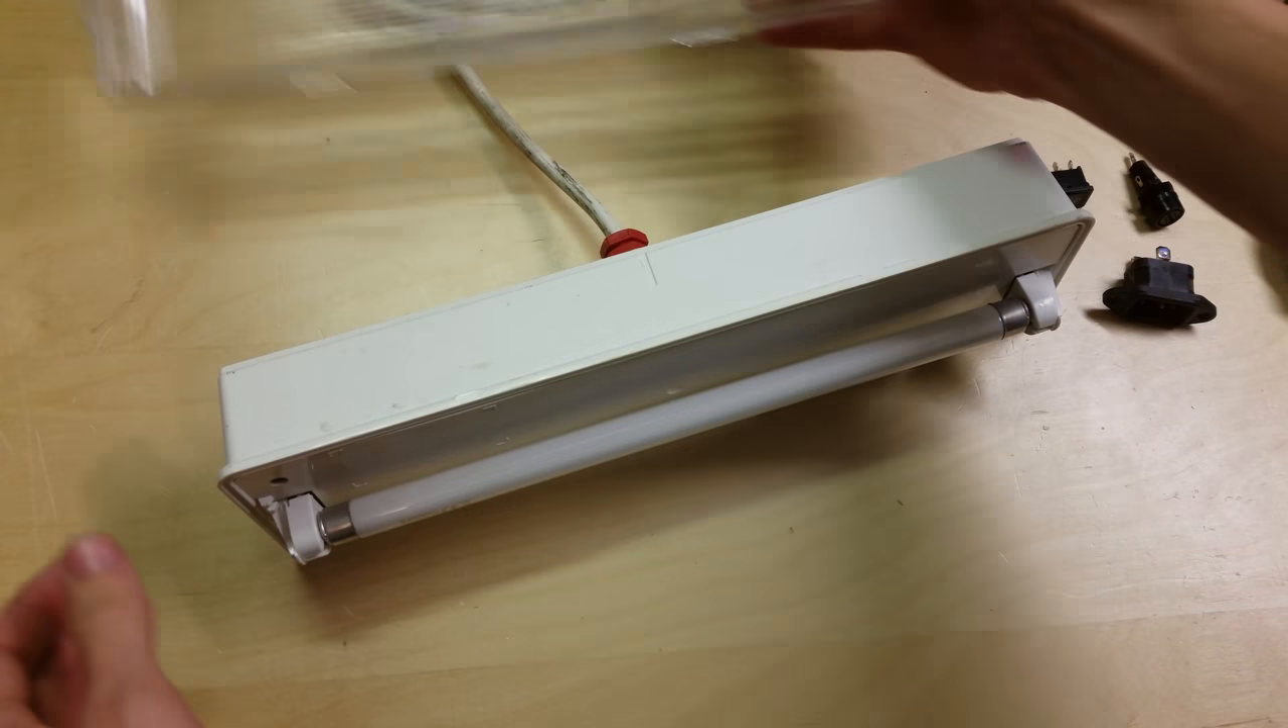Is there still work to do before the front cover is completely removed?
No.